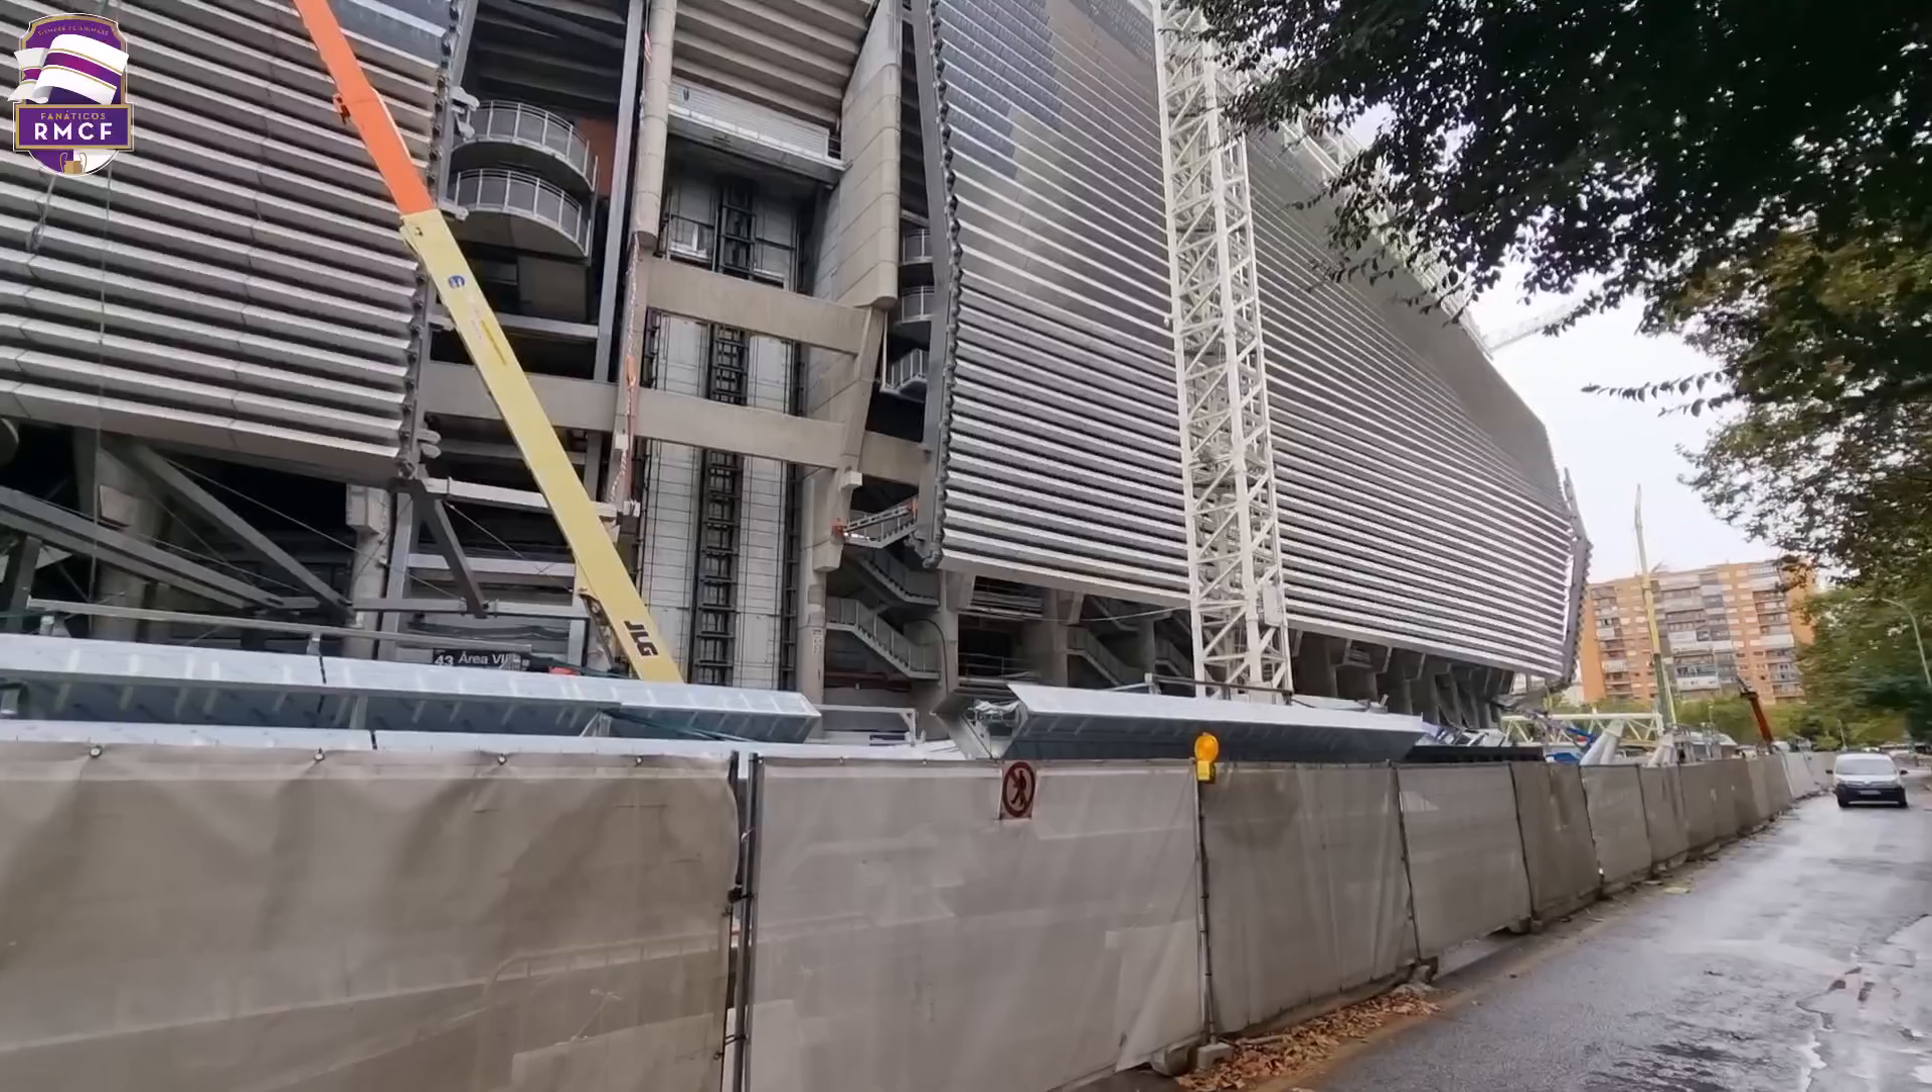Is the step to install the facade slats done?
No.